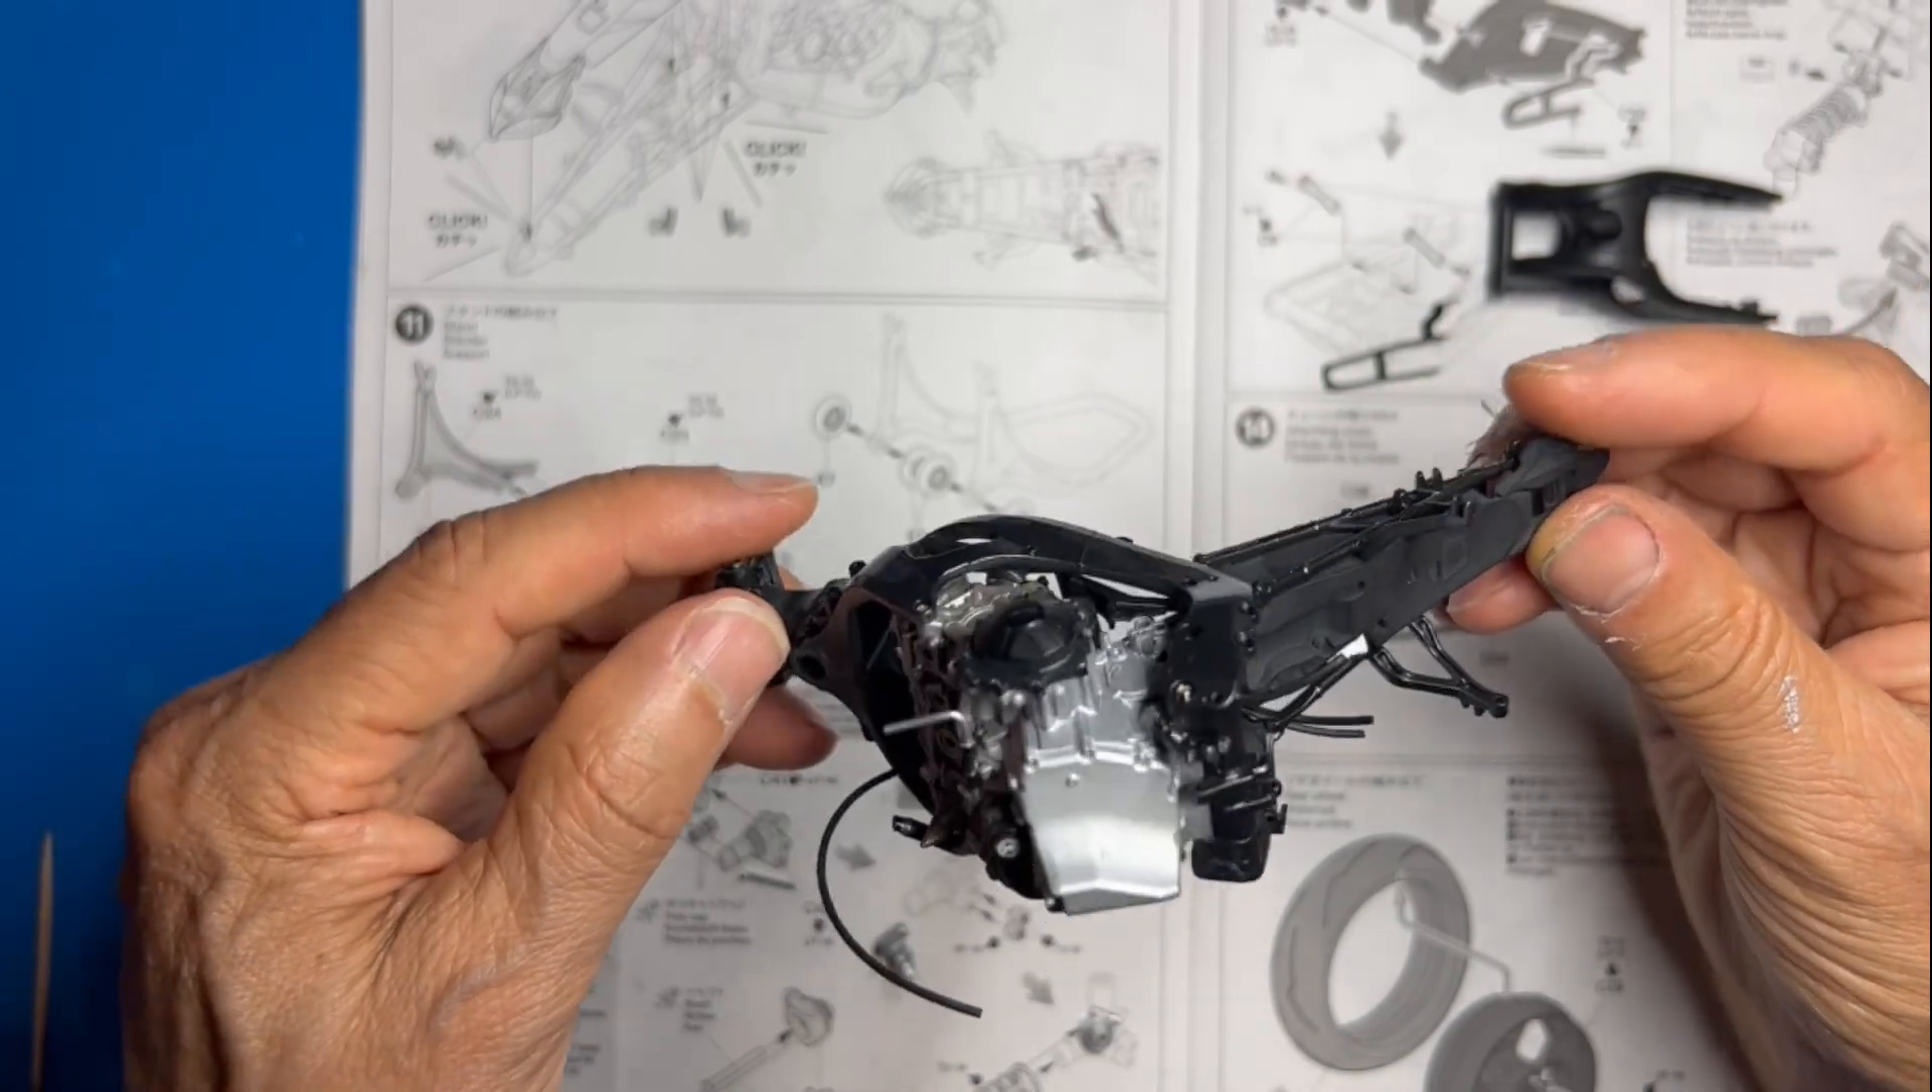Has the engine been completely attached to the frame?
Yes.